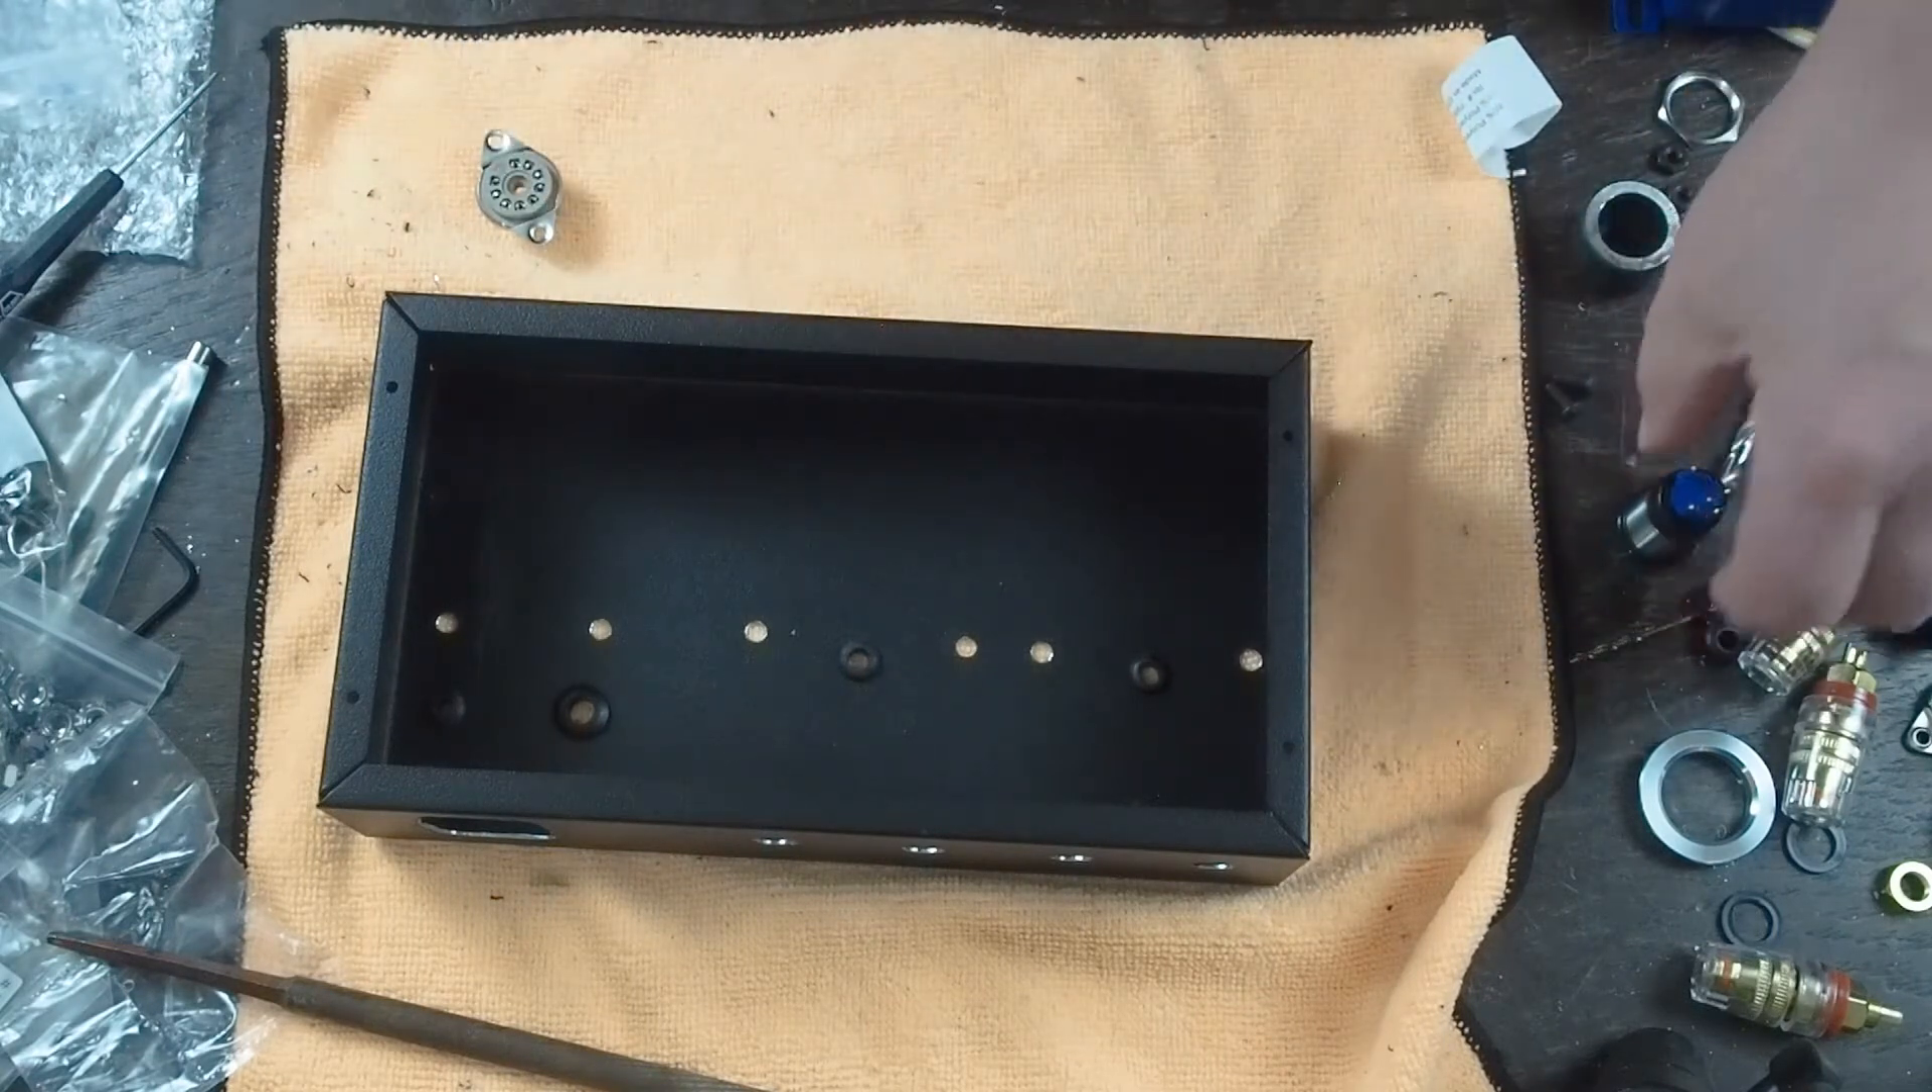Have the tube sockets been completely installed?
No.